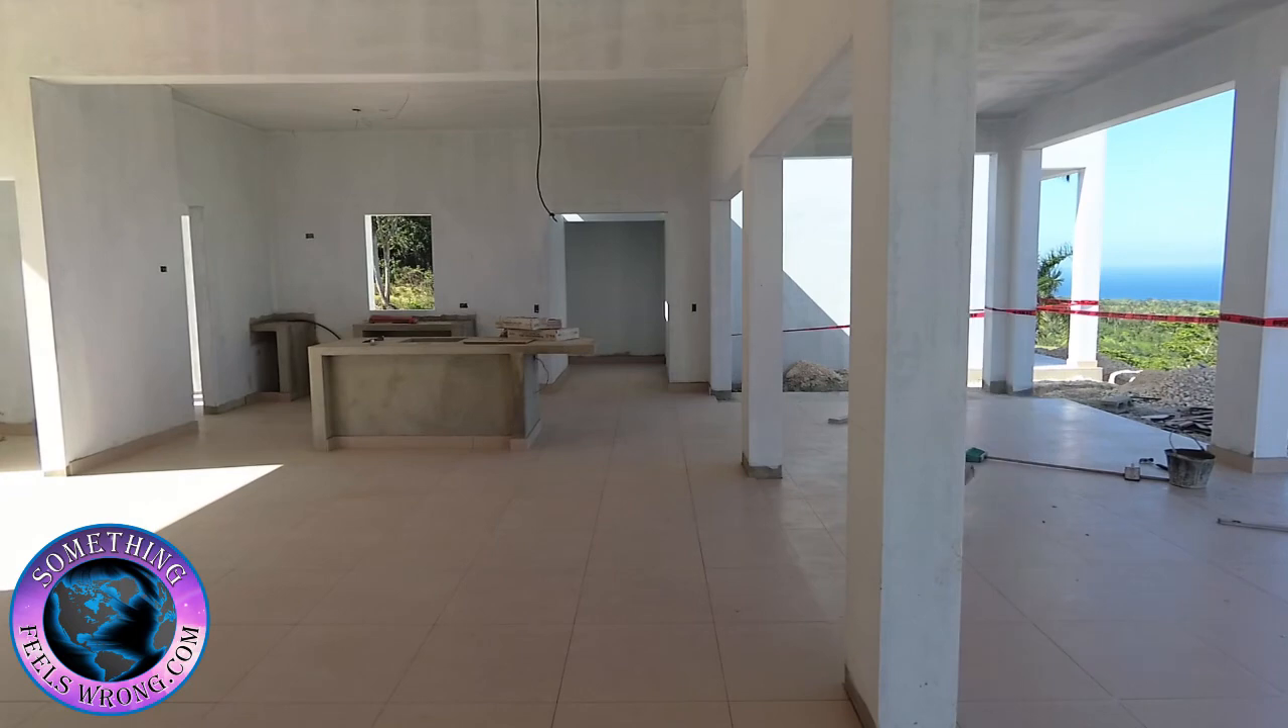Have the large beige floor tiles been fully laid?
Yes.